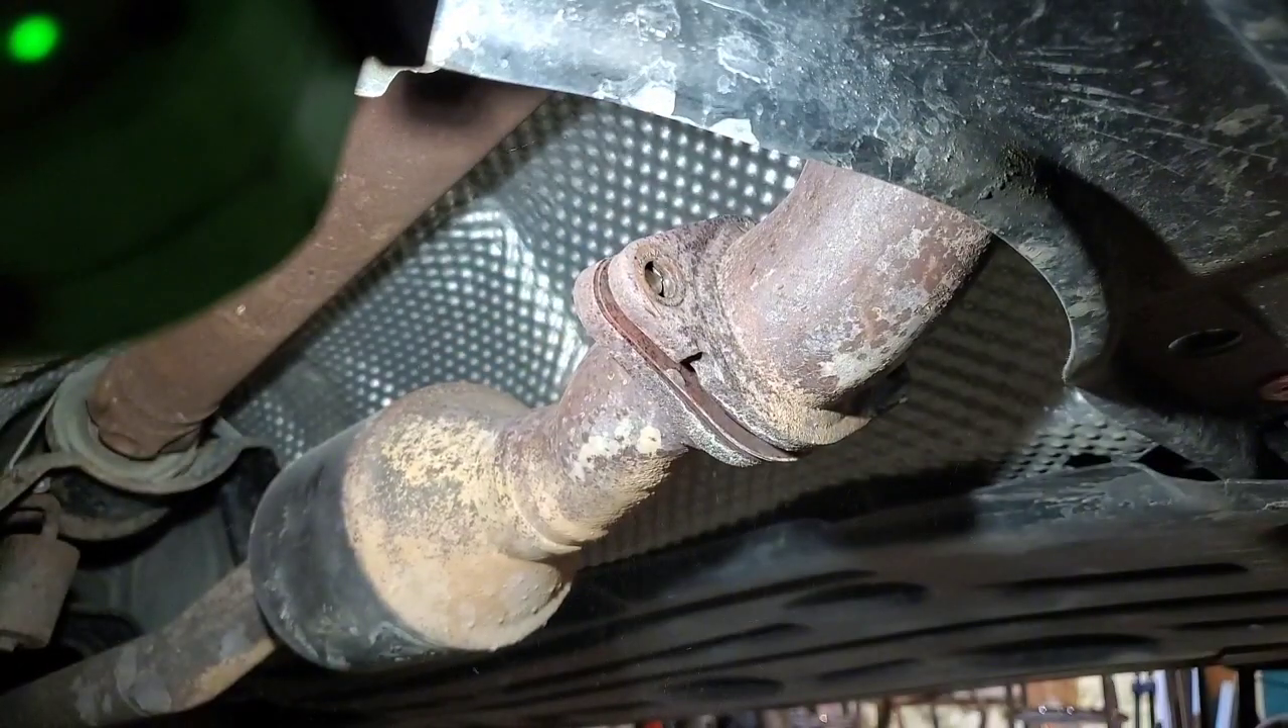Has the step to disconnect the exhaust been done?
No.